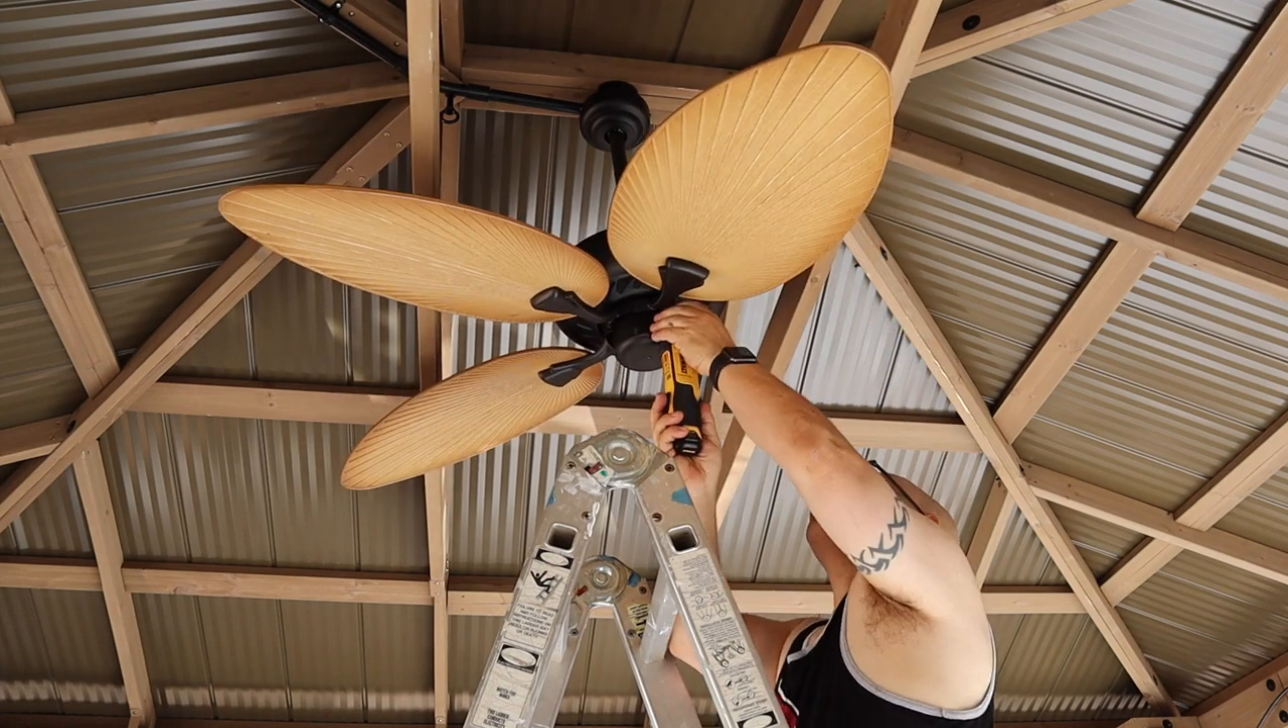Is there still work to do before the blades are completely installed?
Yes.